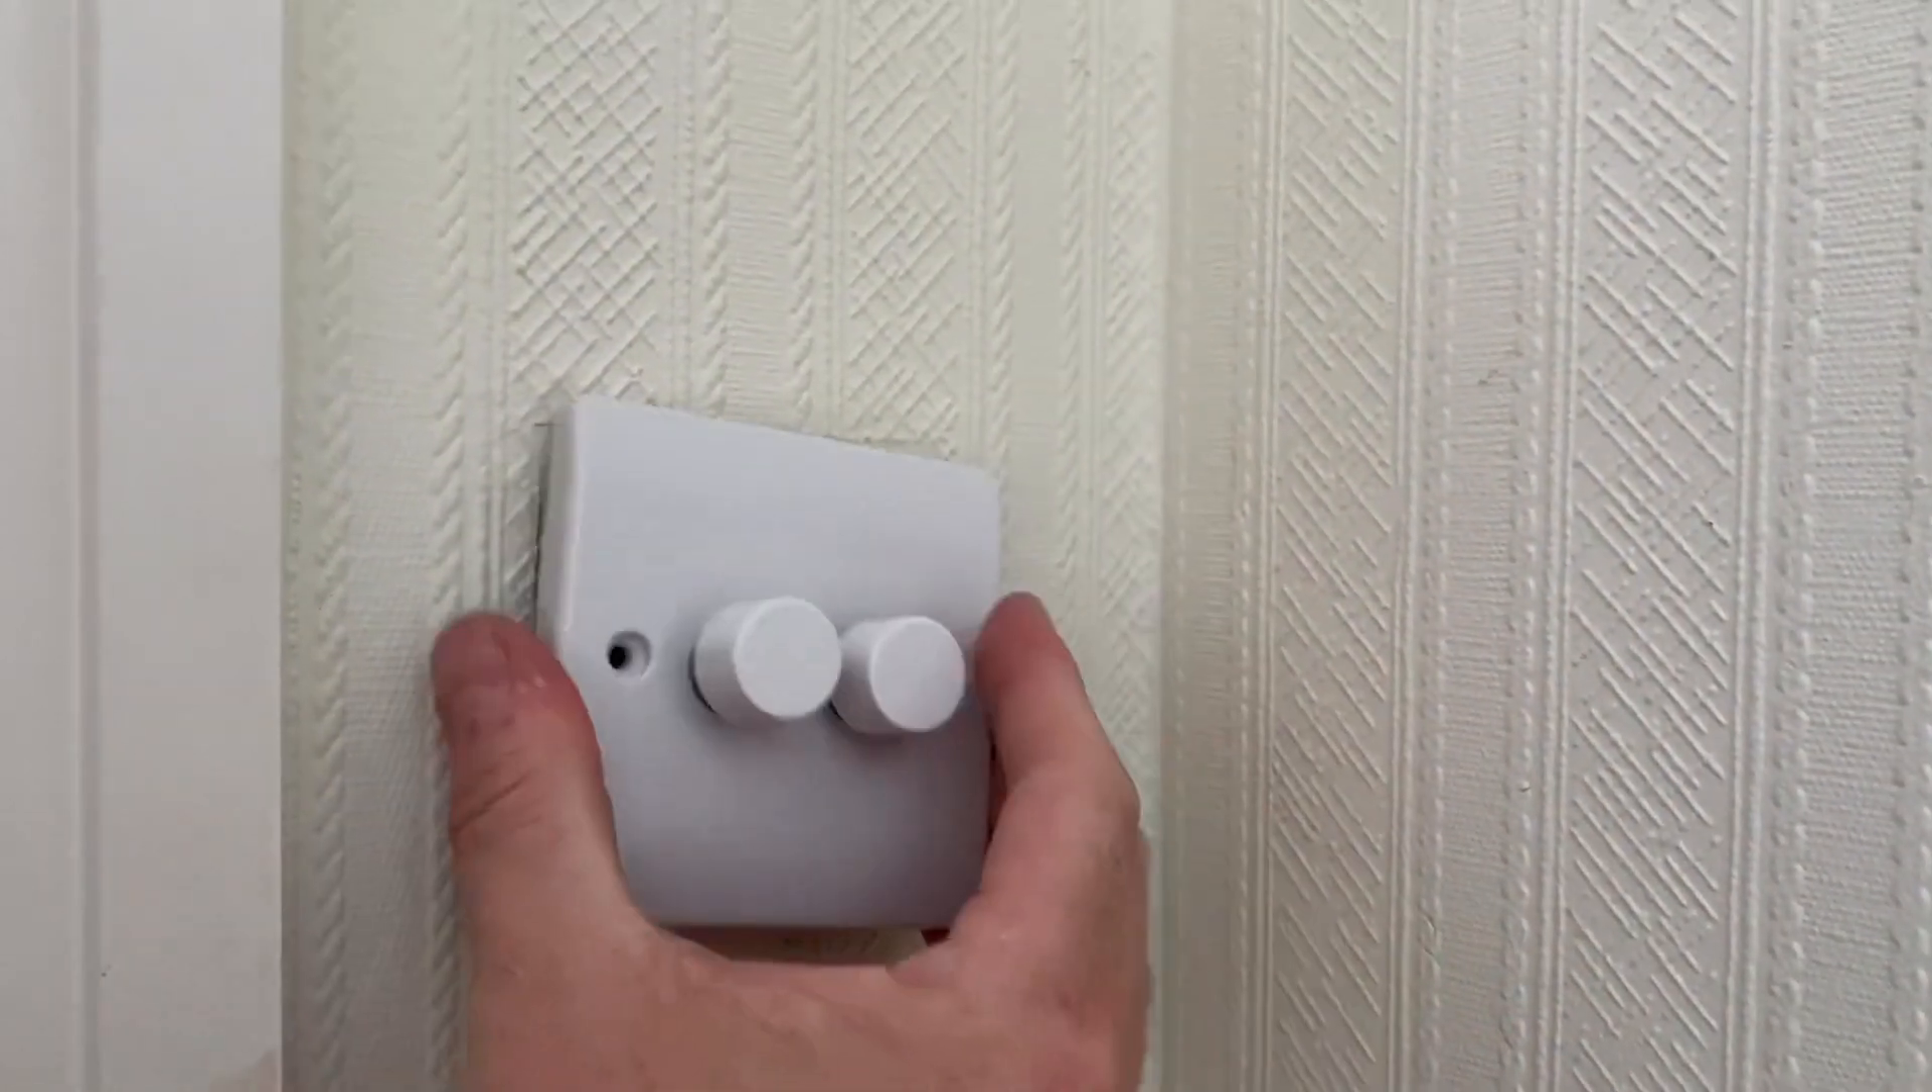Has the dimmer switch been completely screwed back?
No.